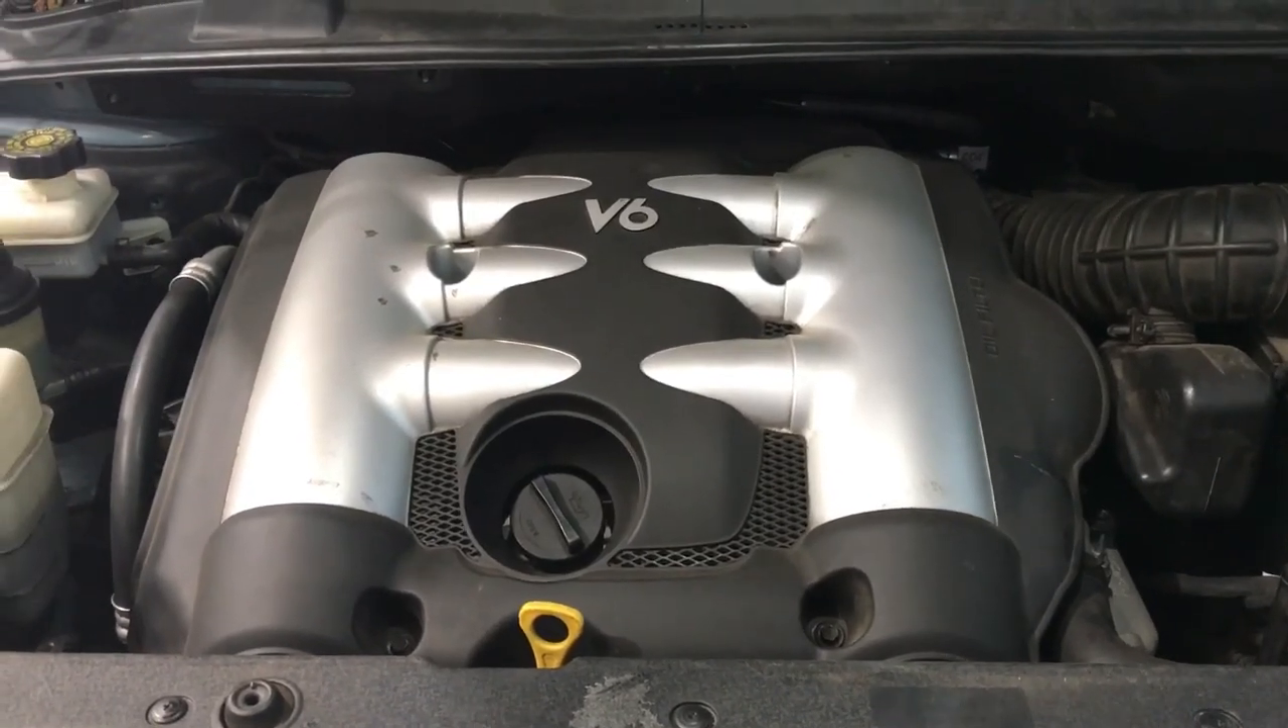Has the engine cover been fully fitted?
Yes.